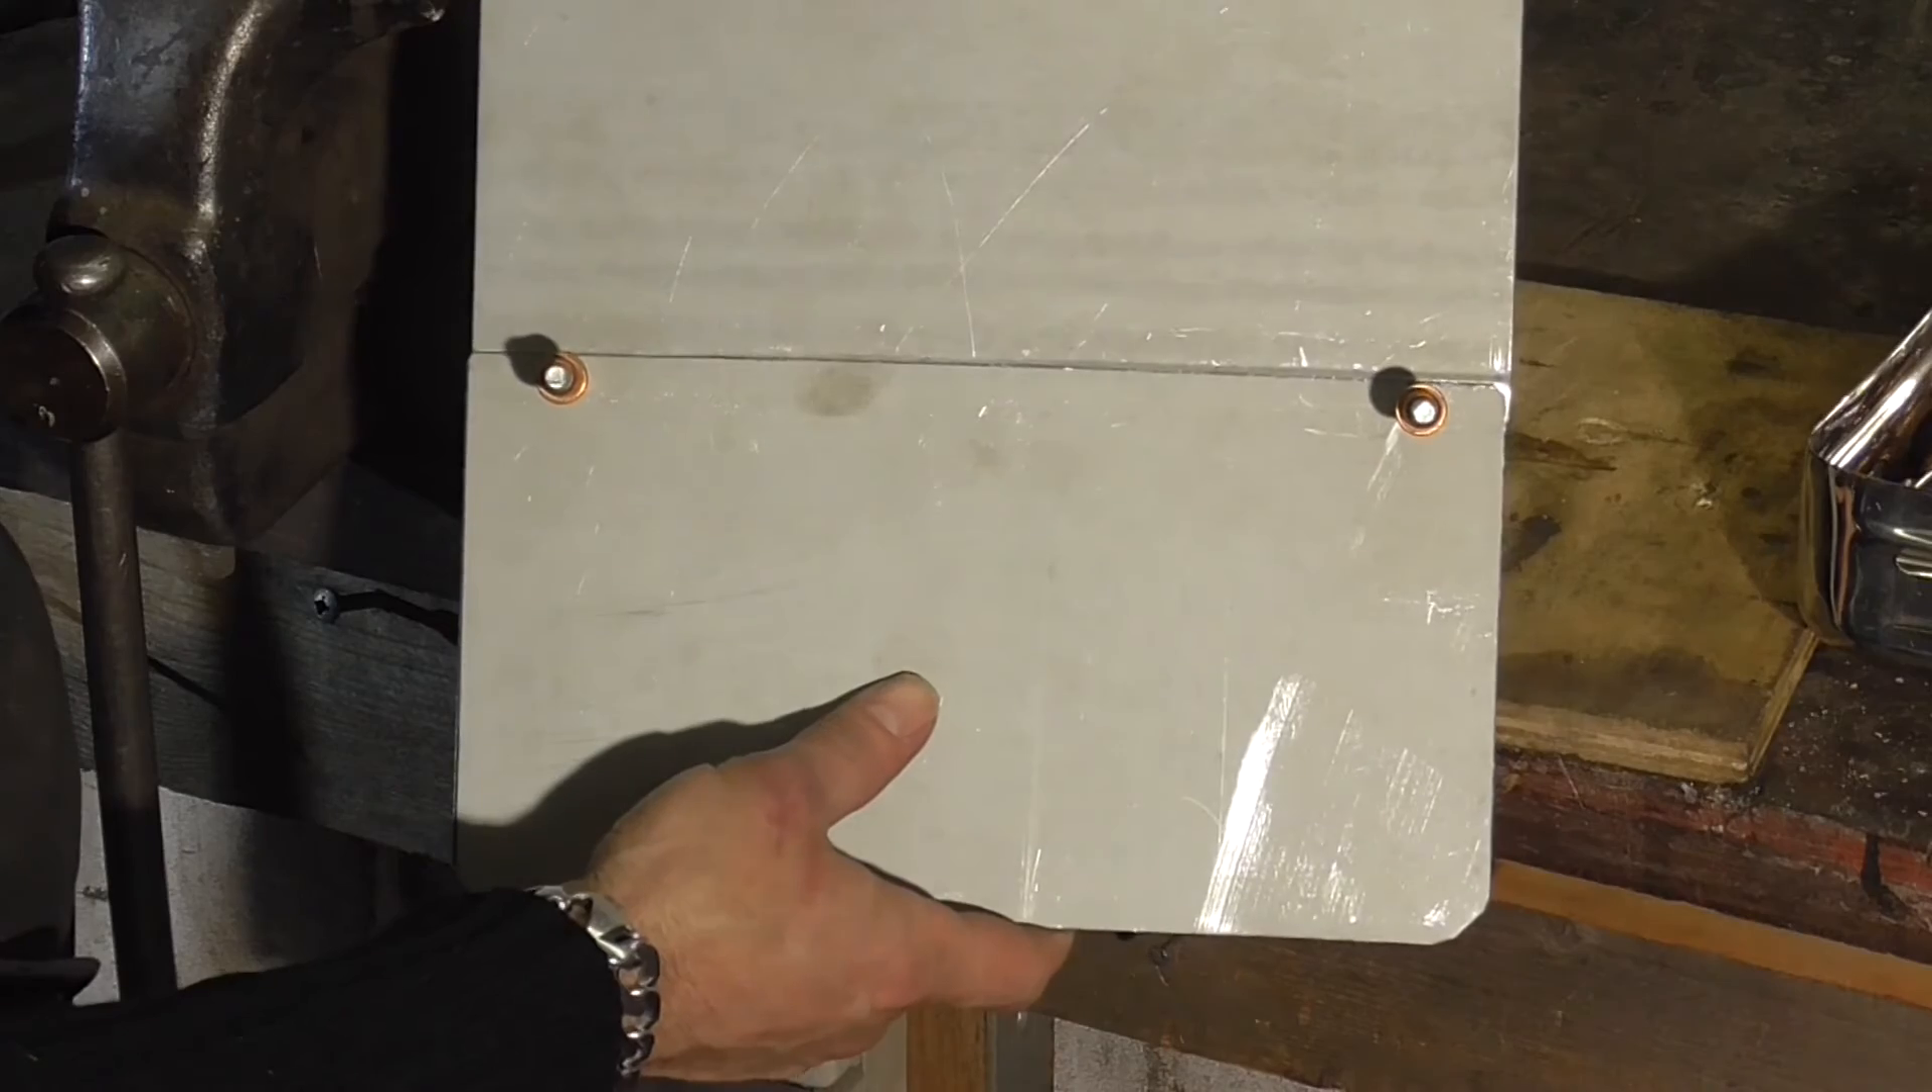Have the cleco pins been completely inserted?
Yes.